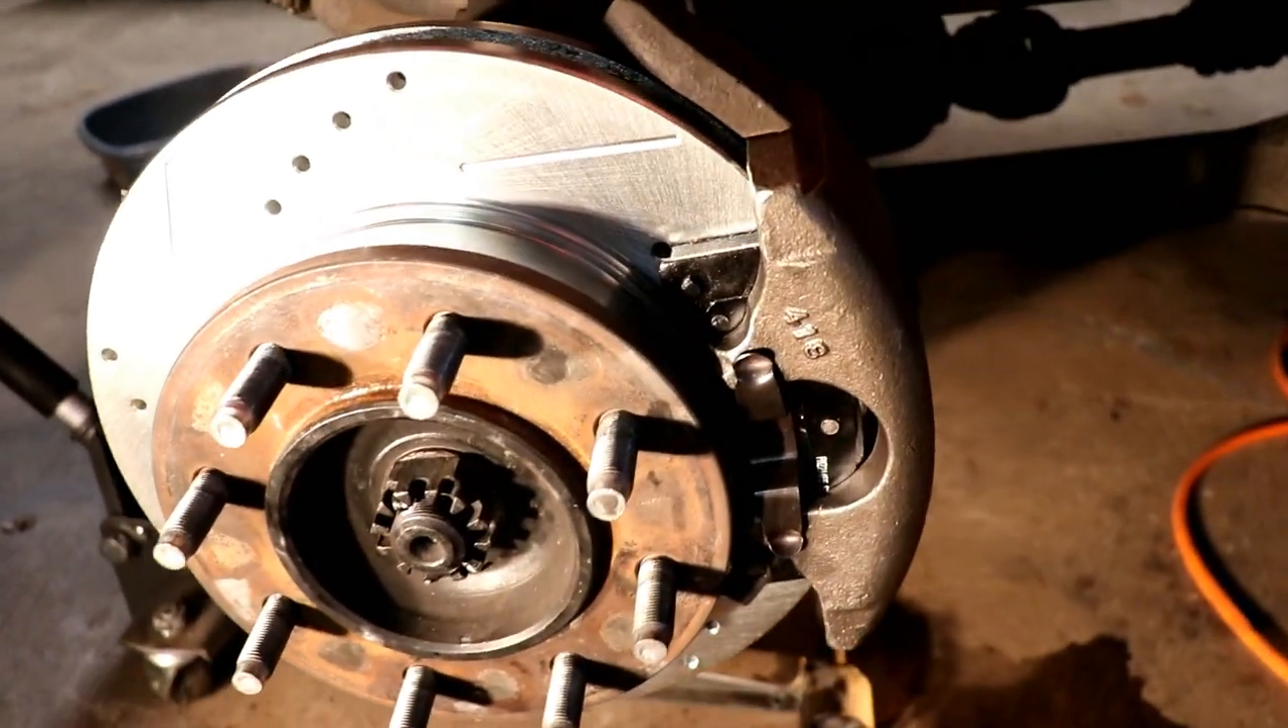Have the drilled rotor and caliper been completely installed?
Yes.